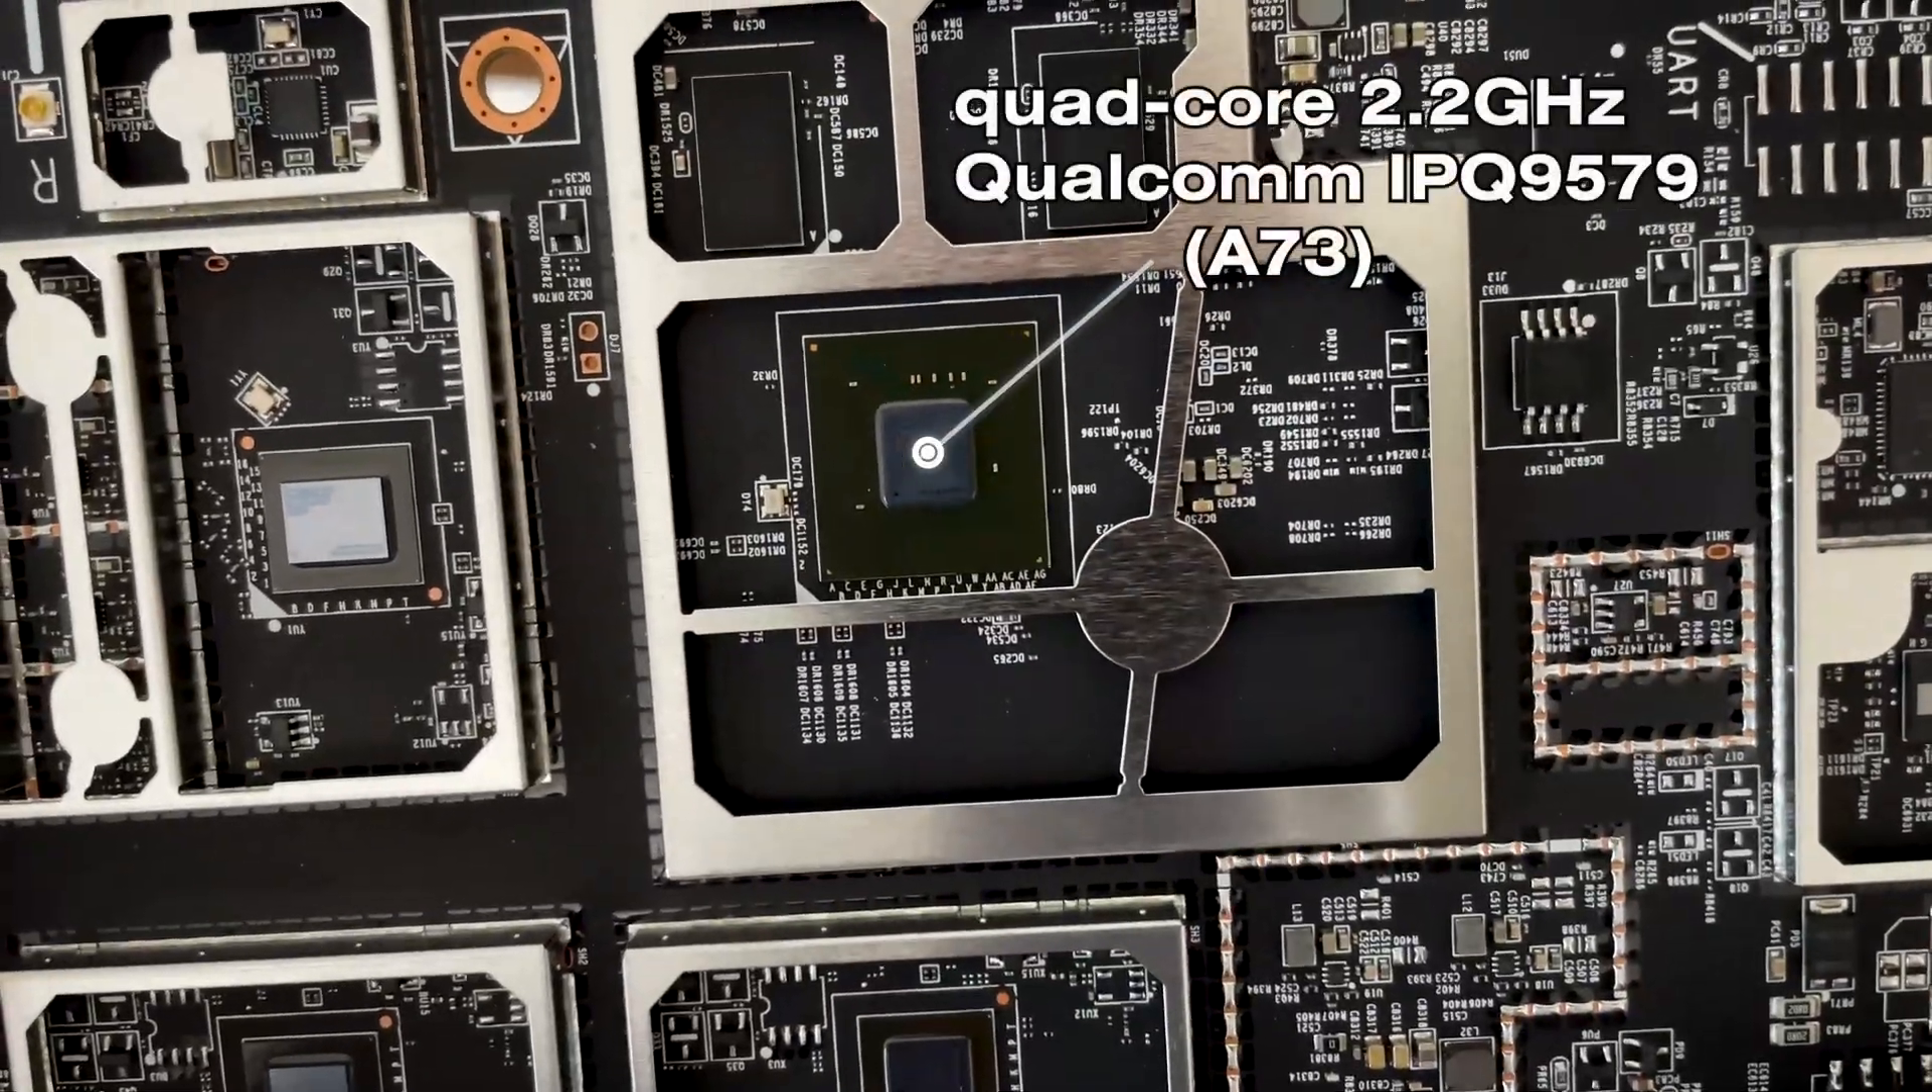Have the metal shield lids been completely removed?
Yes.